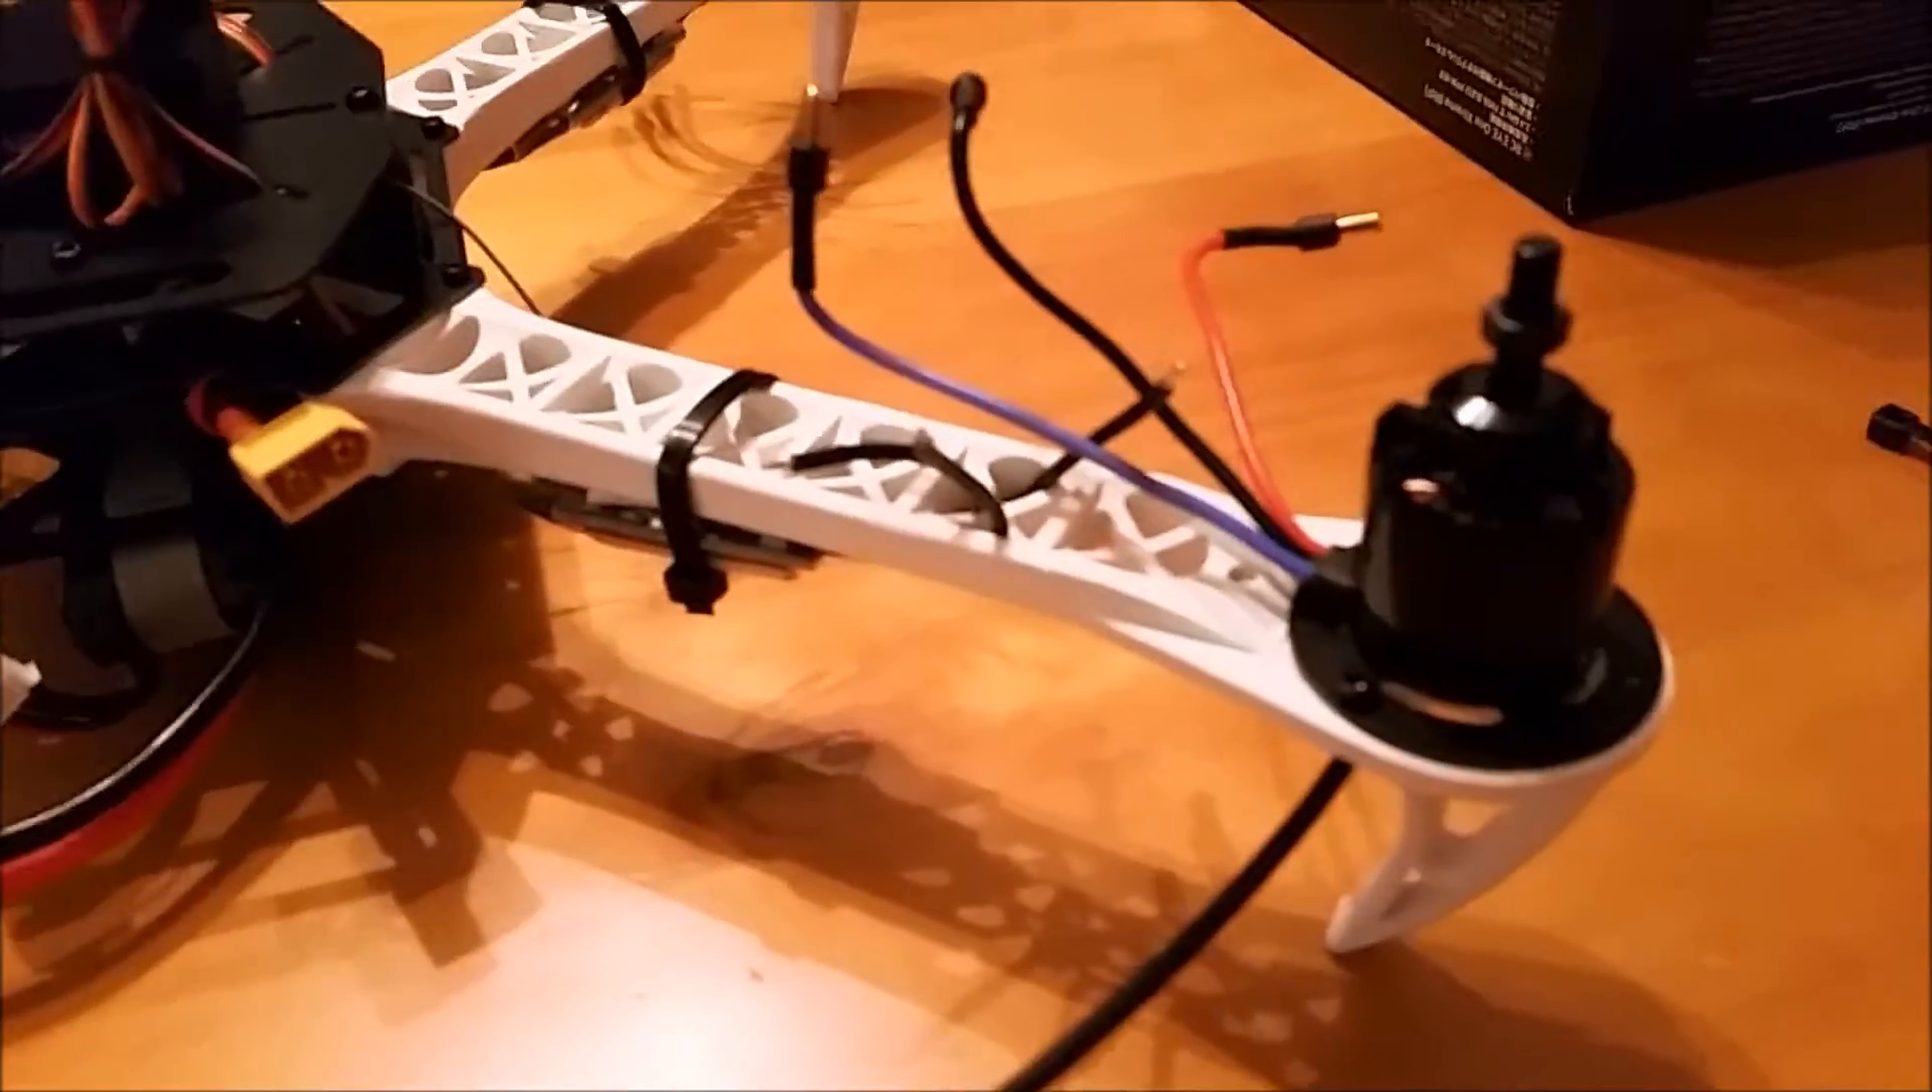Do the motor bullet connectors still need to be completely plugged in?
Yes.